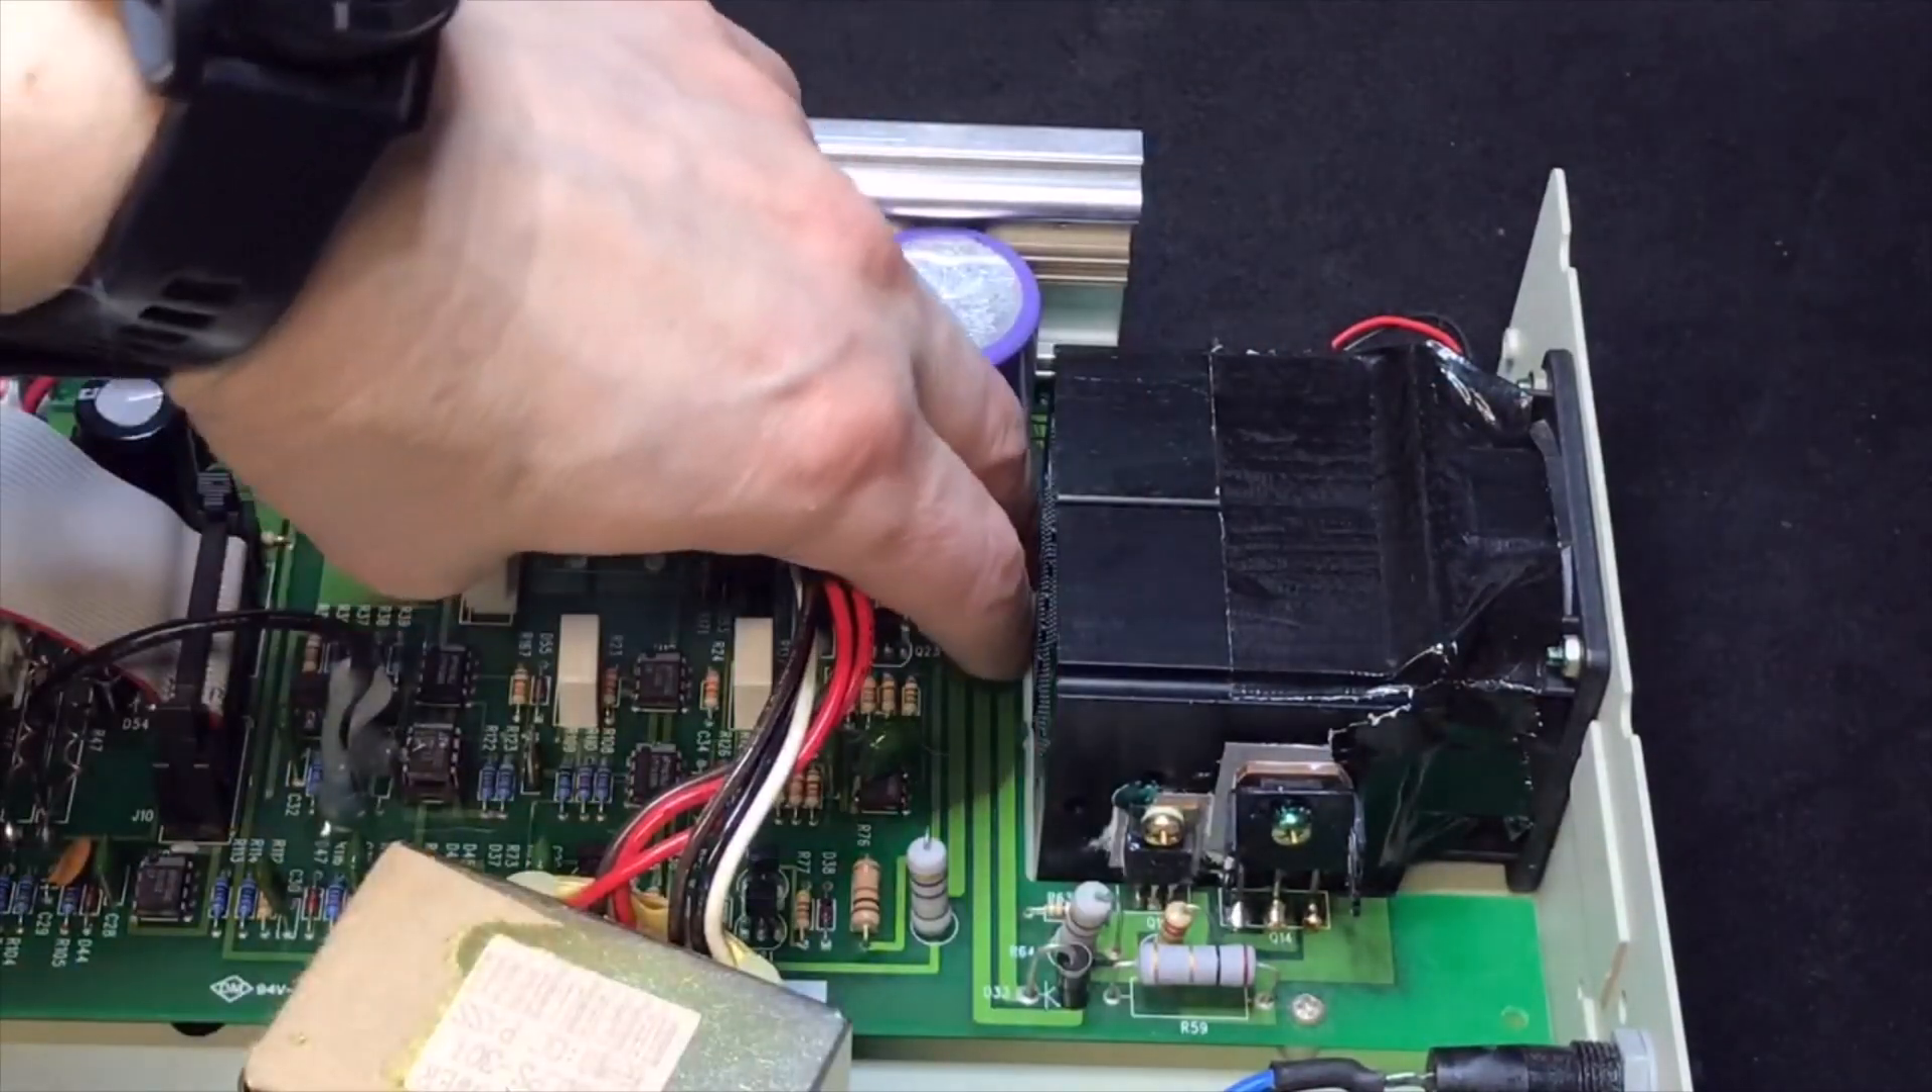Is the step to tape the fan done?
Yes.